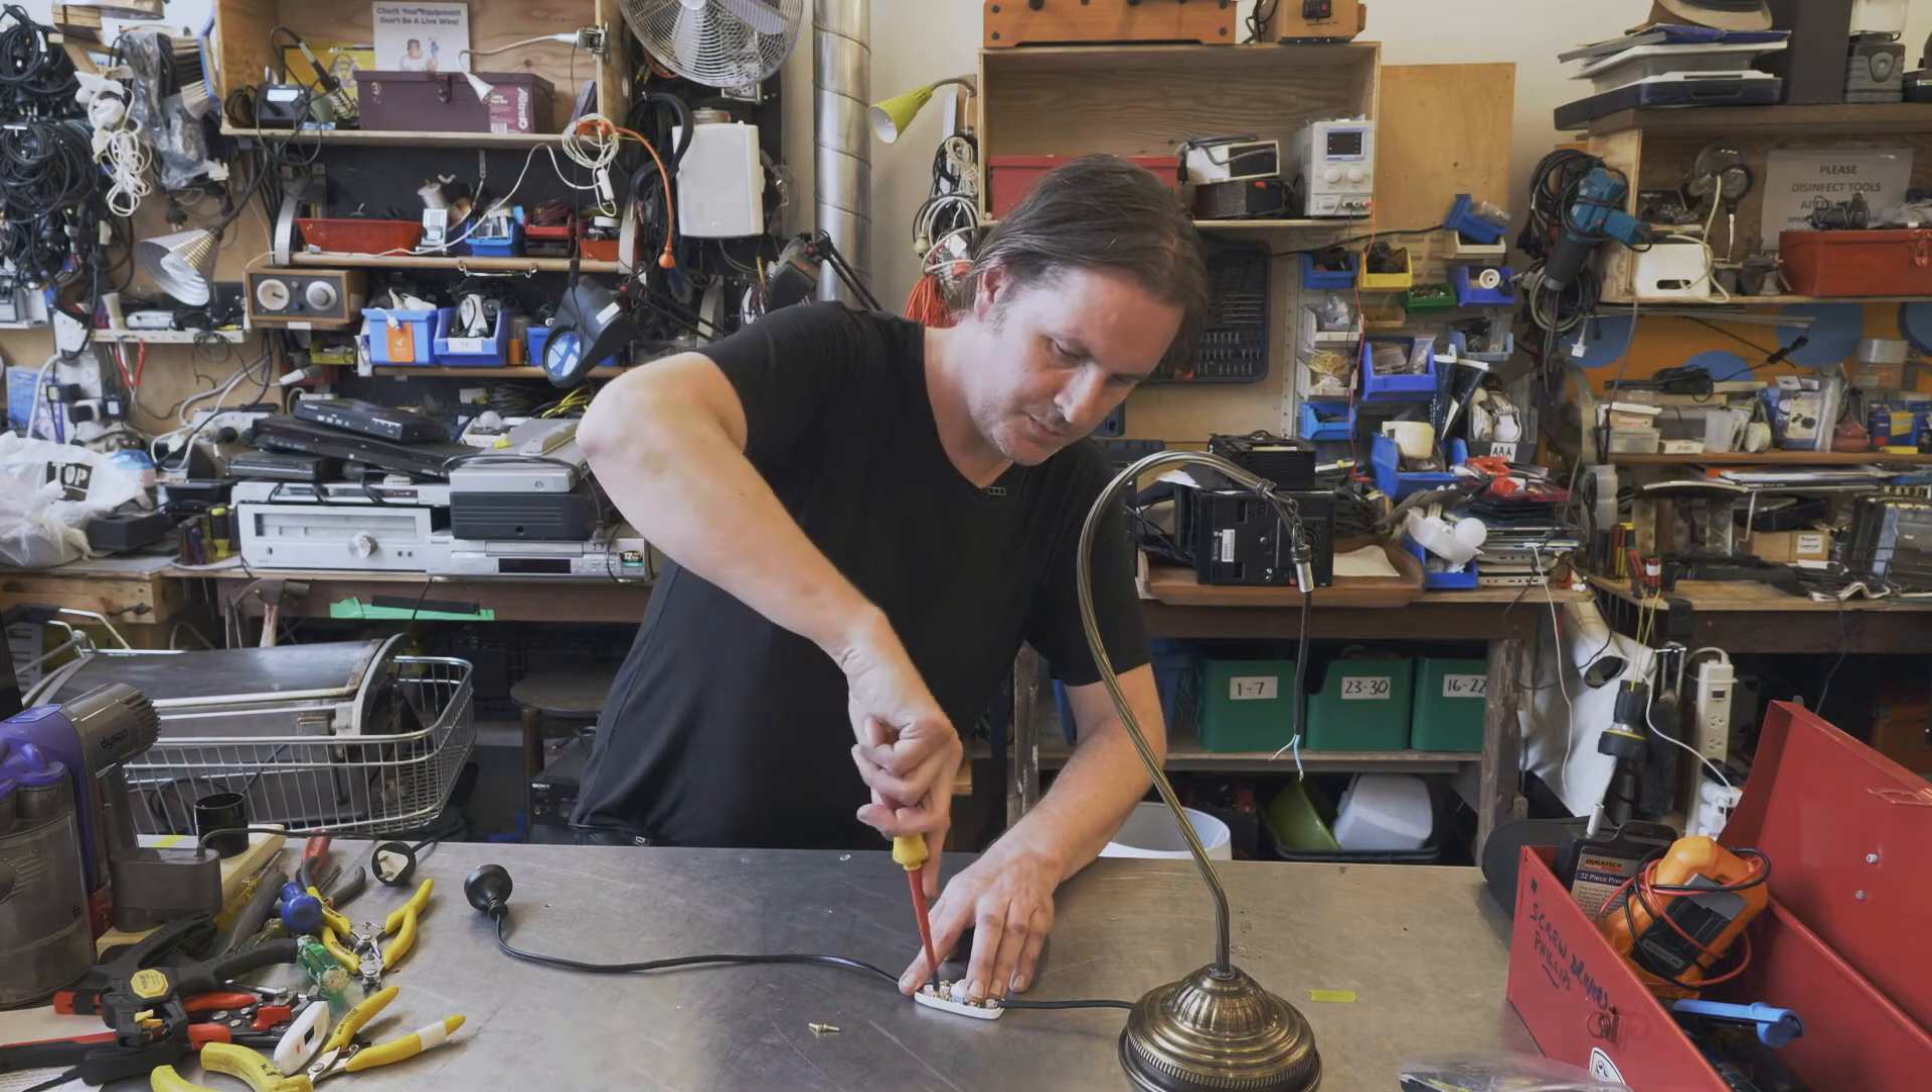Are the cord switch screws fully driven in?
No.